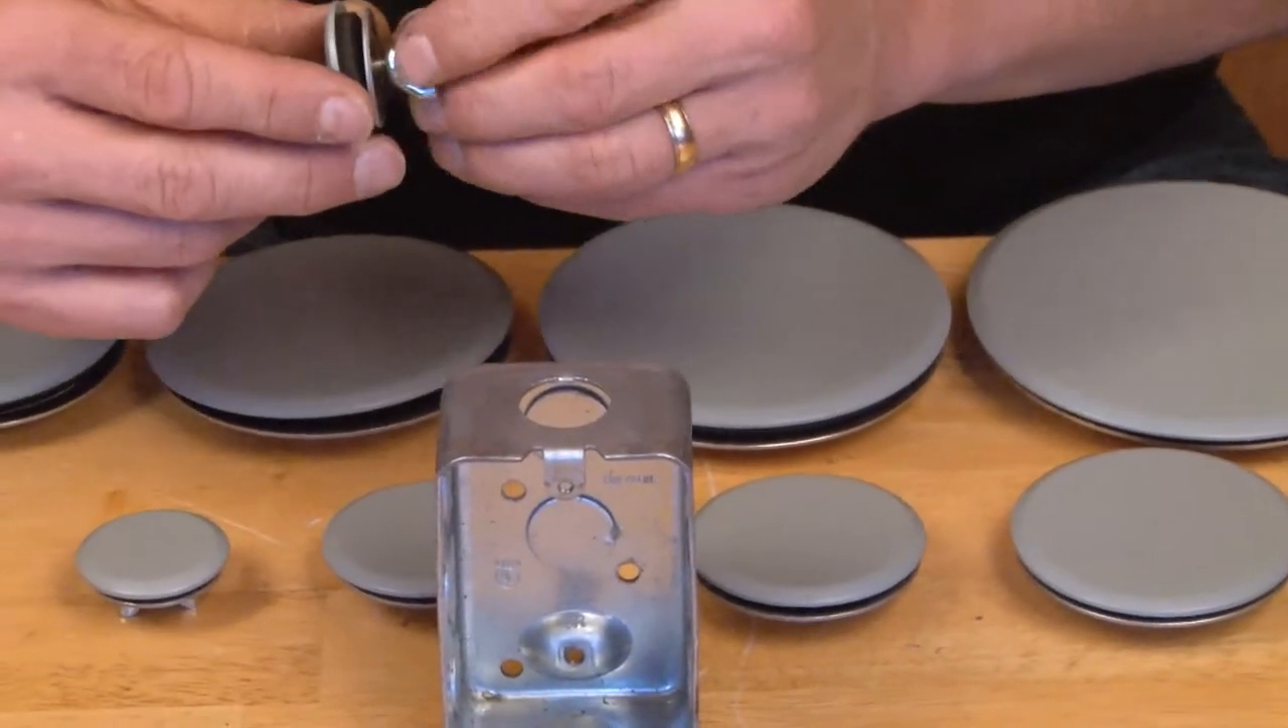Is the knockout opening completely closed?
No.